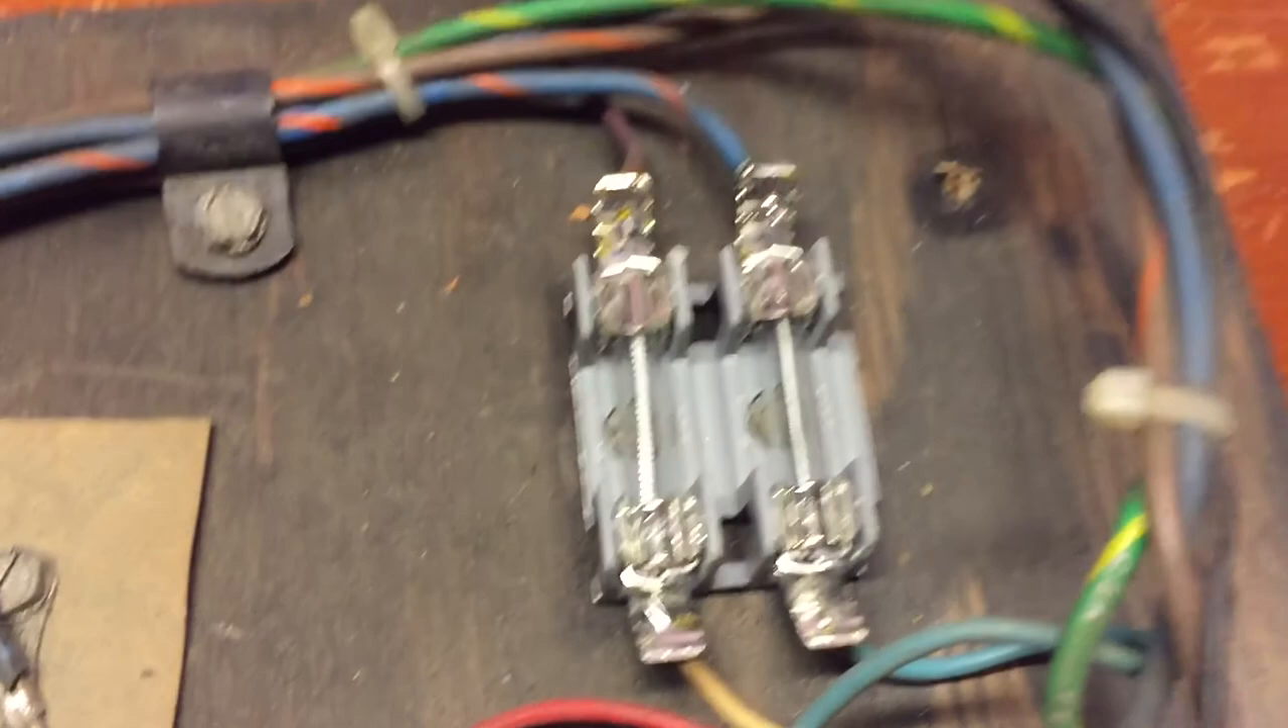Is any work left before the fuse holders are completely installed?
No.